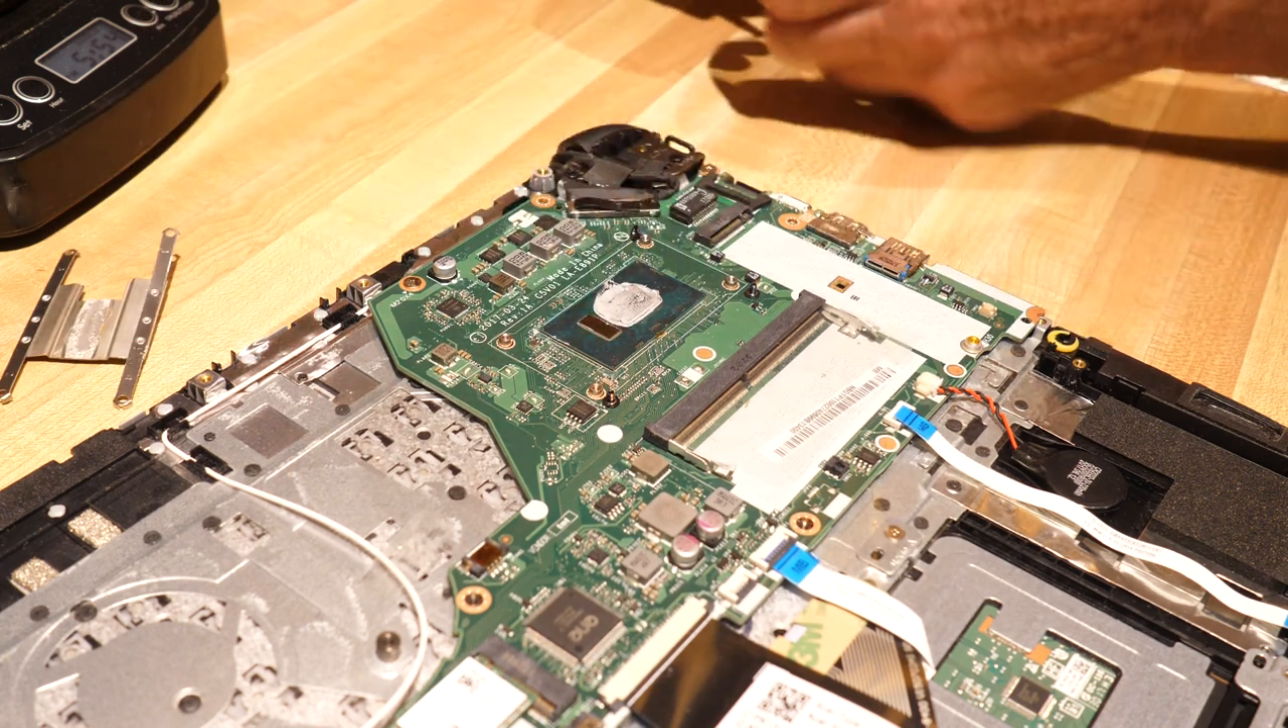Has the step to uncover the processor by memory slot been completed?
Yes.